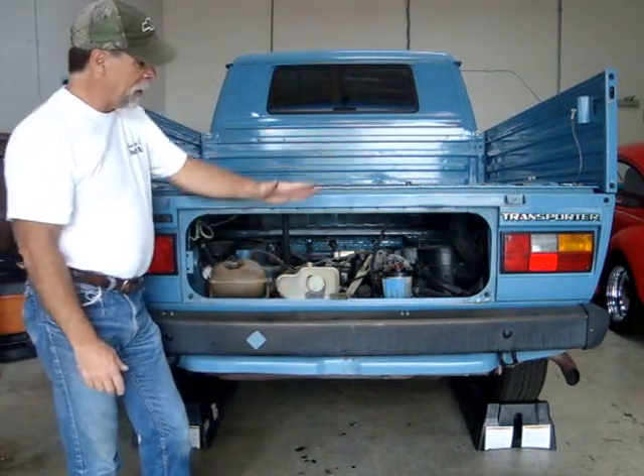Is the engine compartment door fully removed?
Yes.